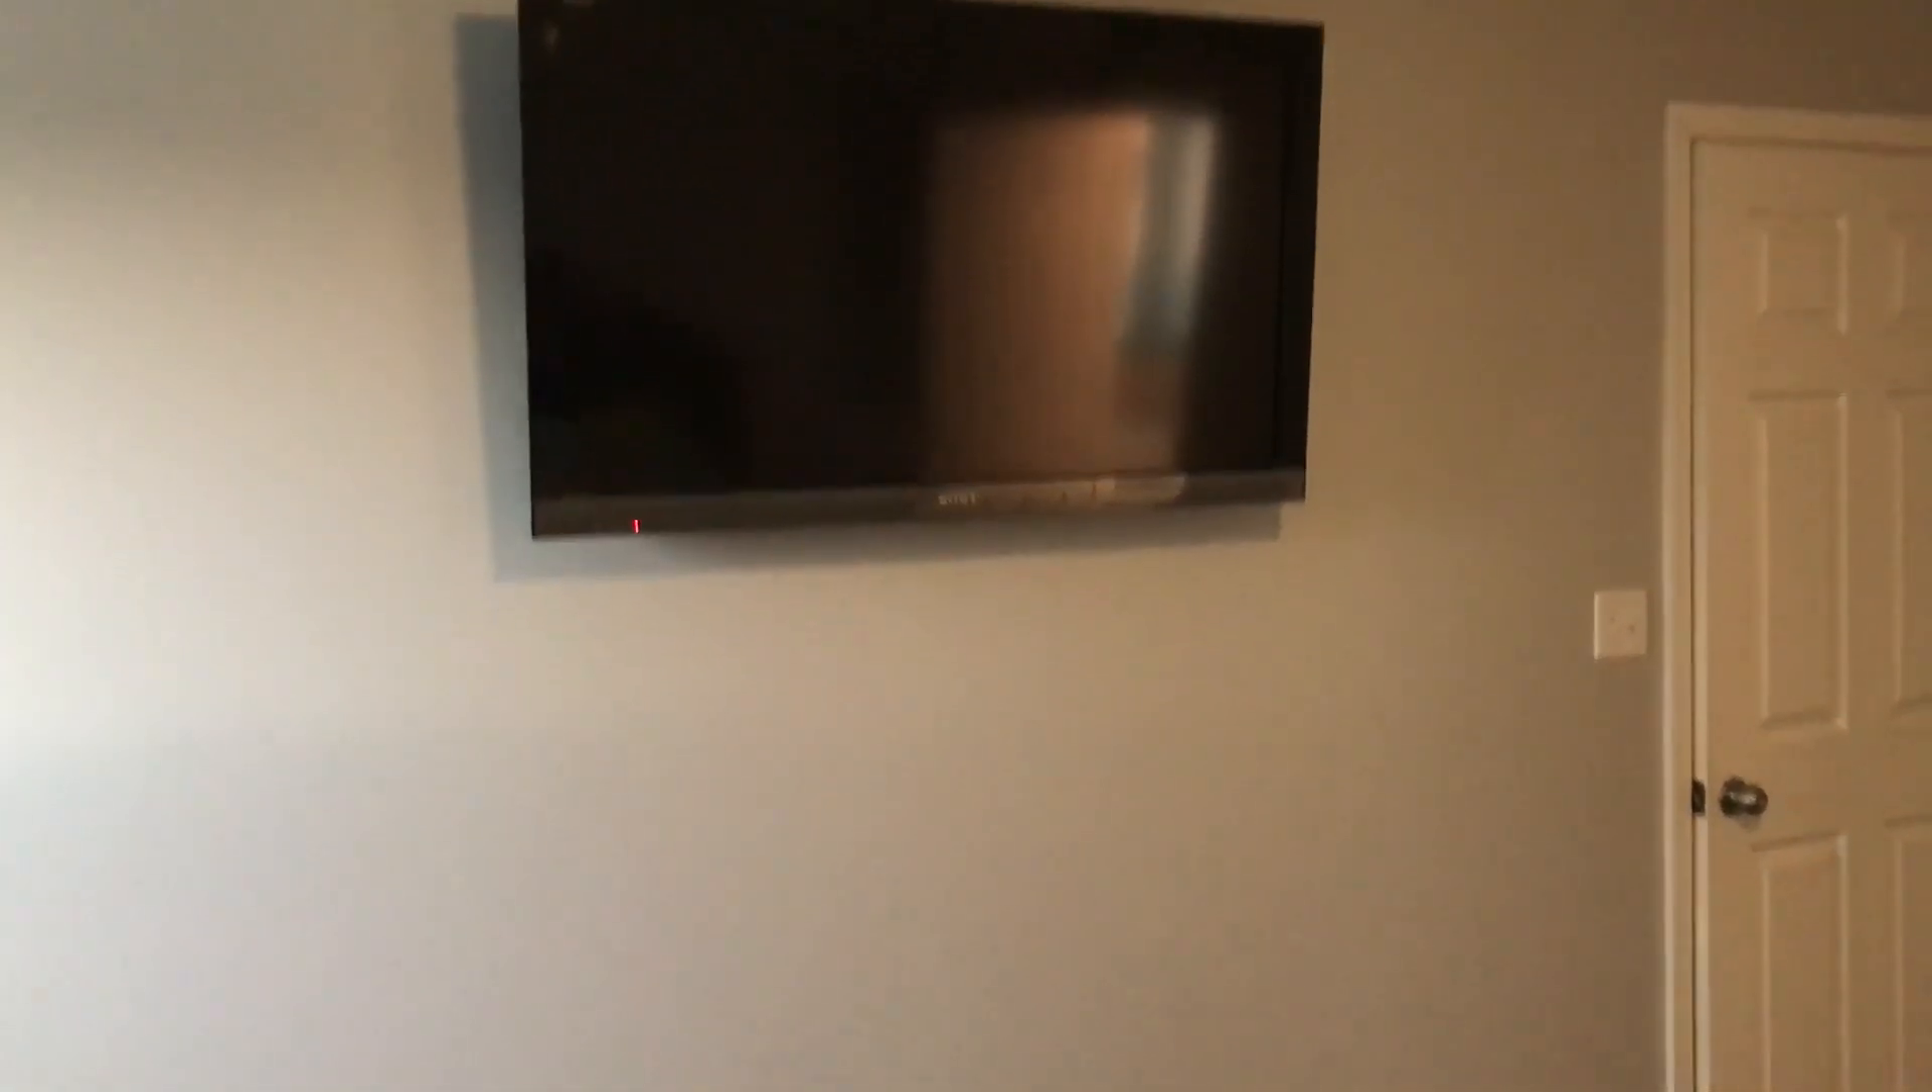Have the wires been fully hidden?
Yes.